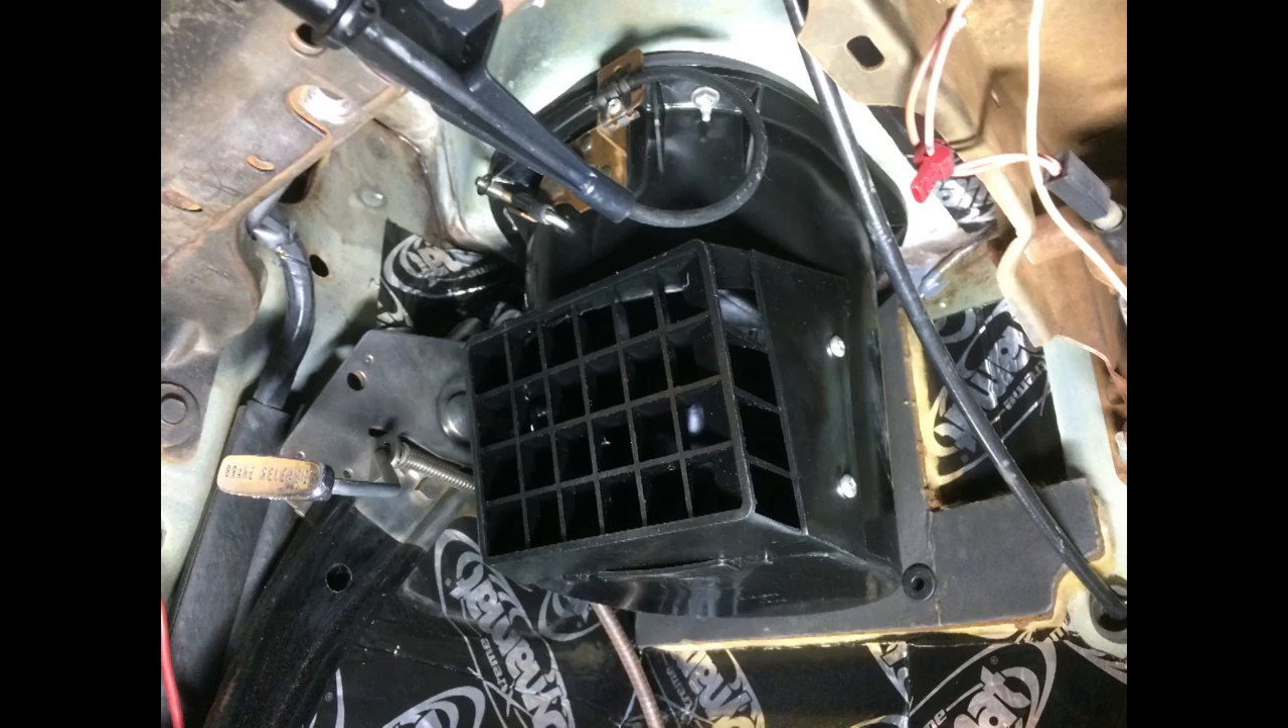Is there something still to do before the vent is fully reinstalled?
No.